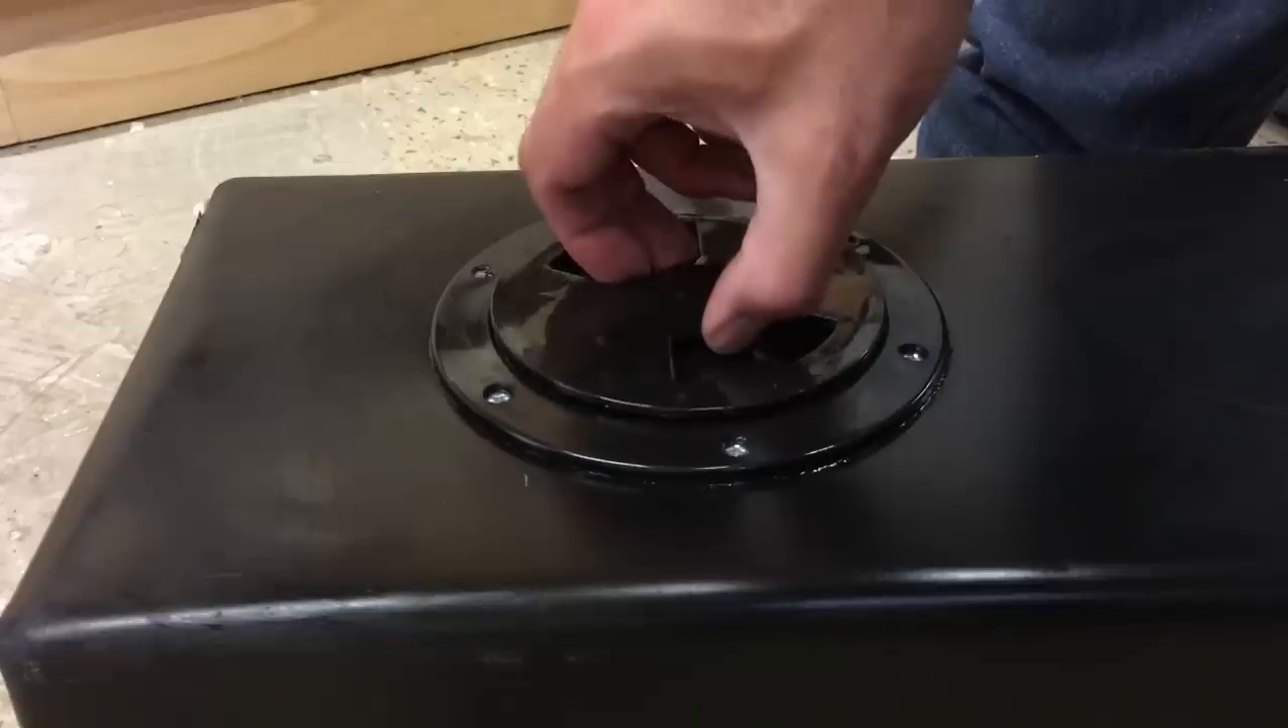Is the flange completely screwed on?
Yes.